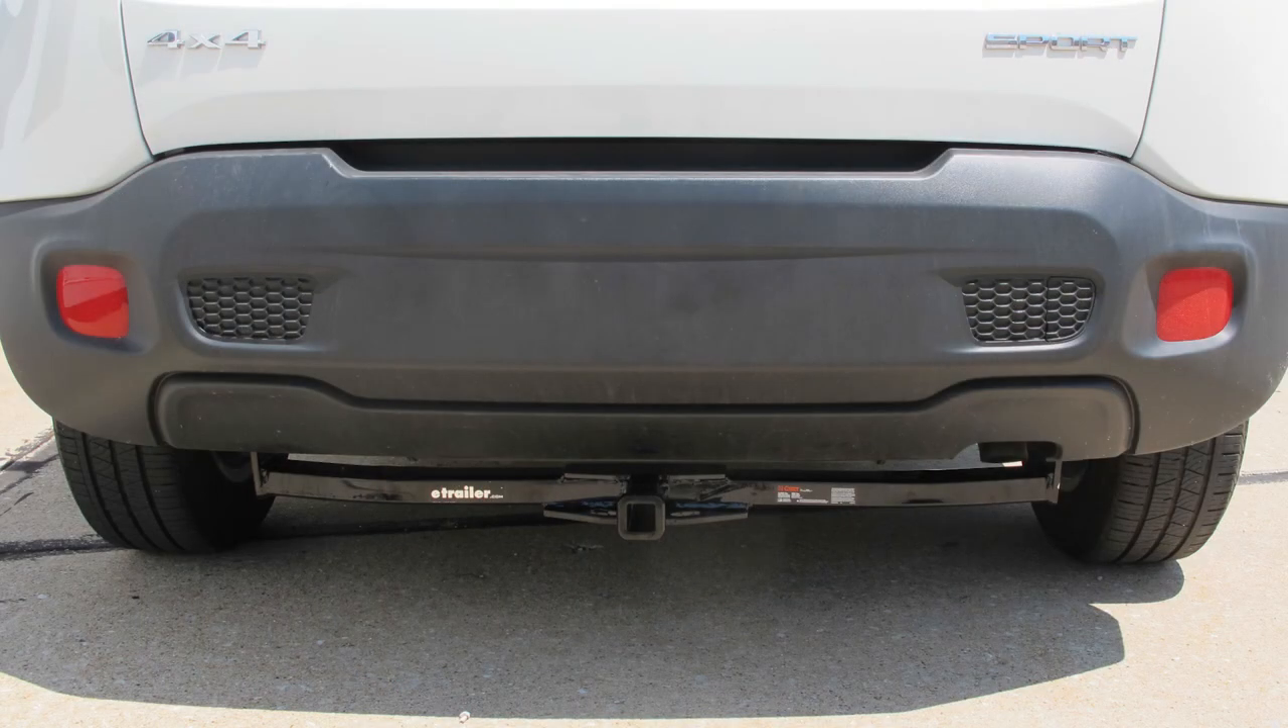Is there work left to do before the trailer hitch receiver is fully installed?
No.